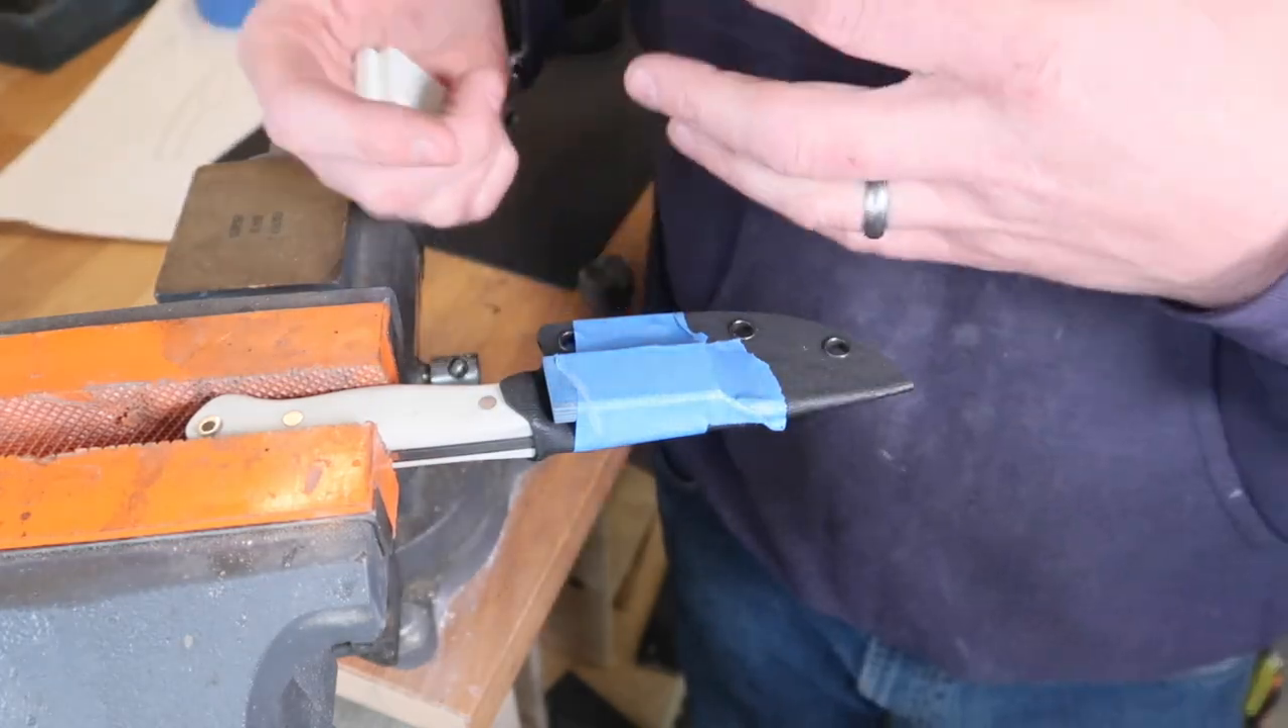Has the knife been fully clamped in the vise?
Yes.